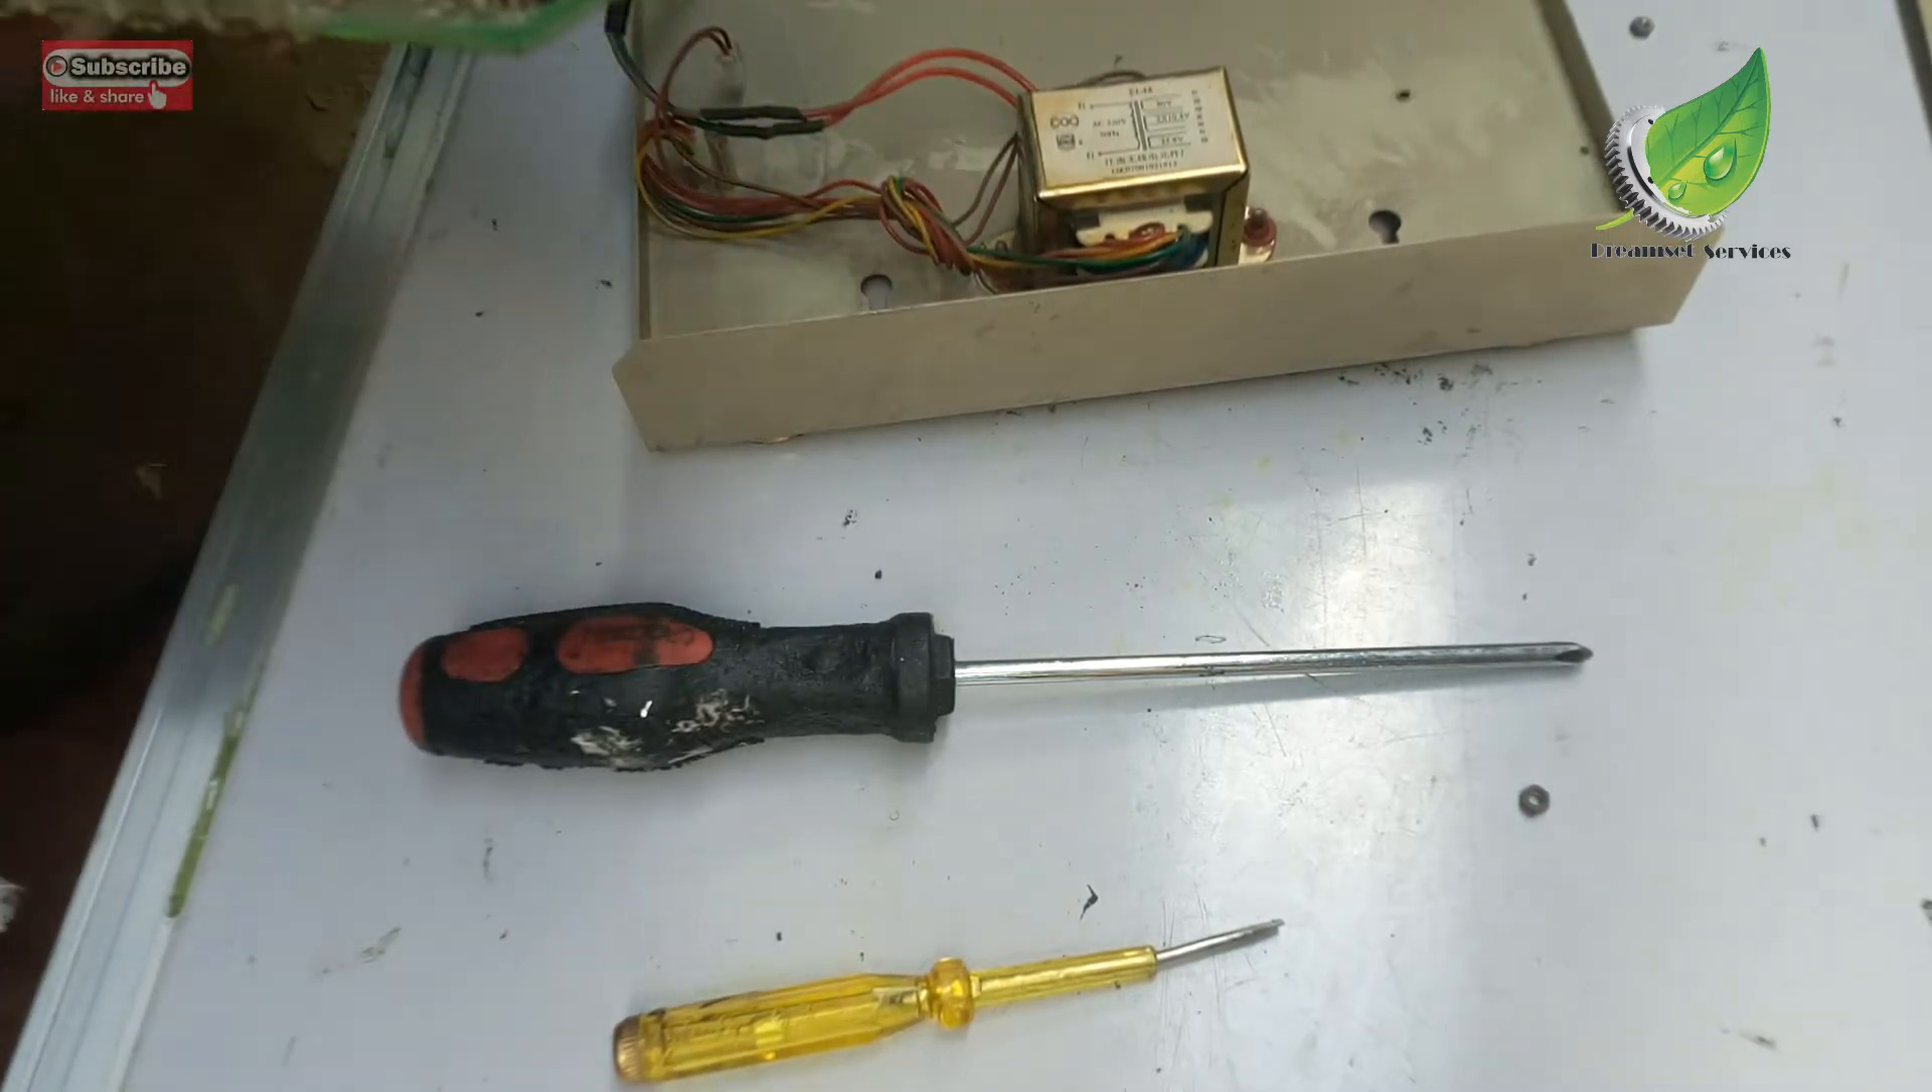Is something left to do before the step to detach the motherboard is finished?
No.